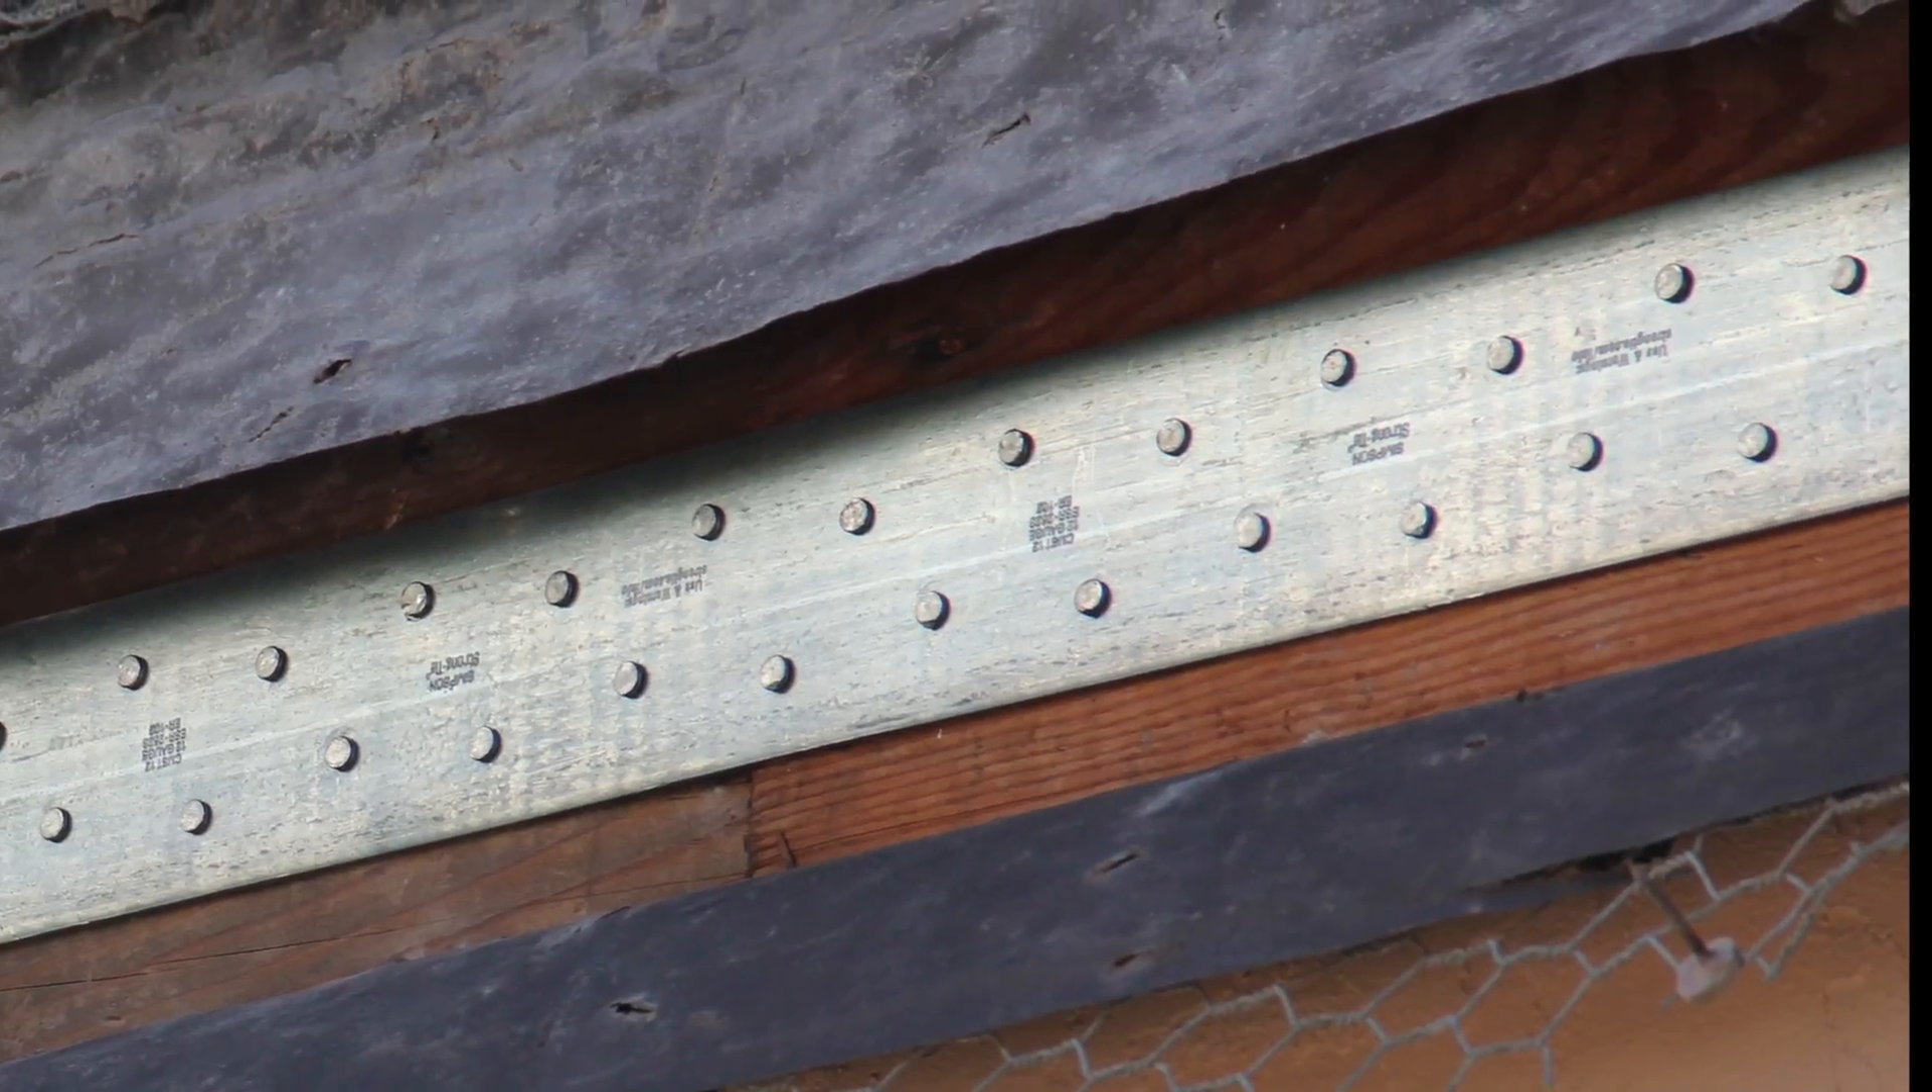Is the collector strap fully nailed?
Yes.